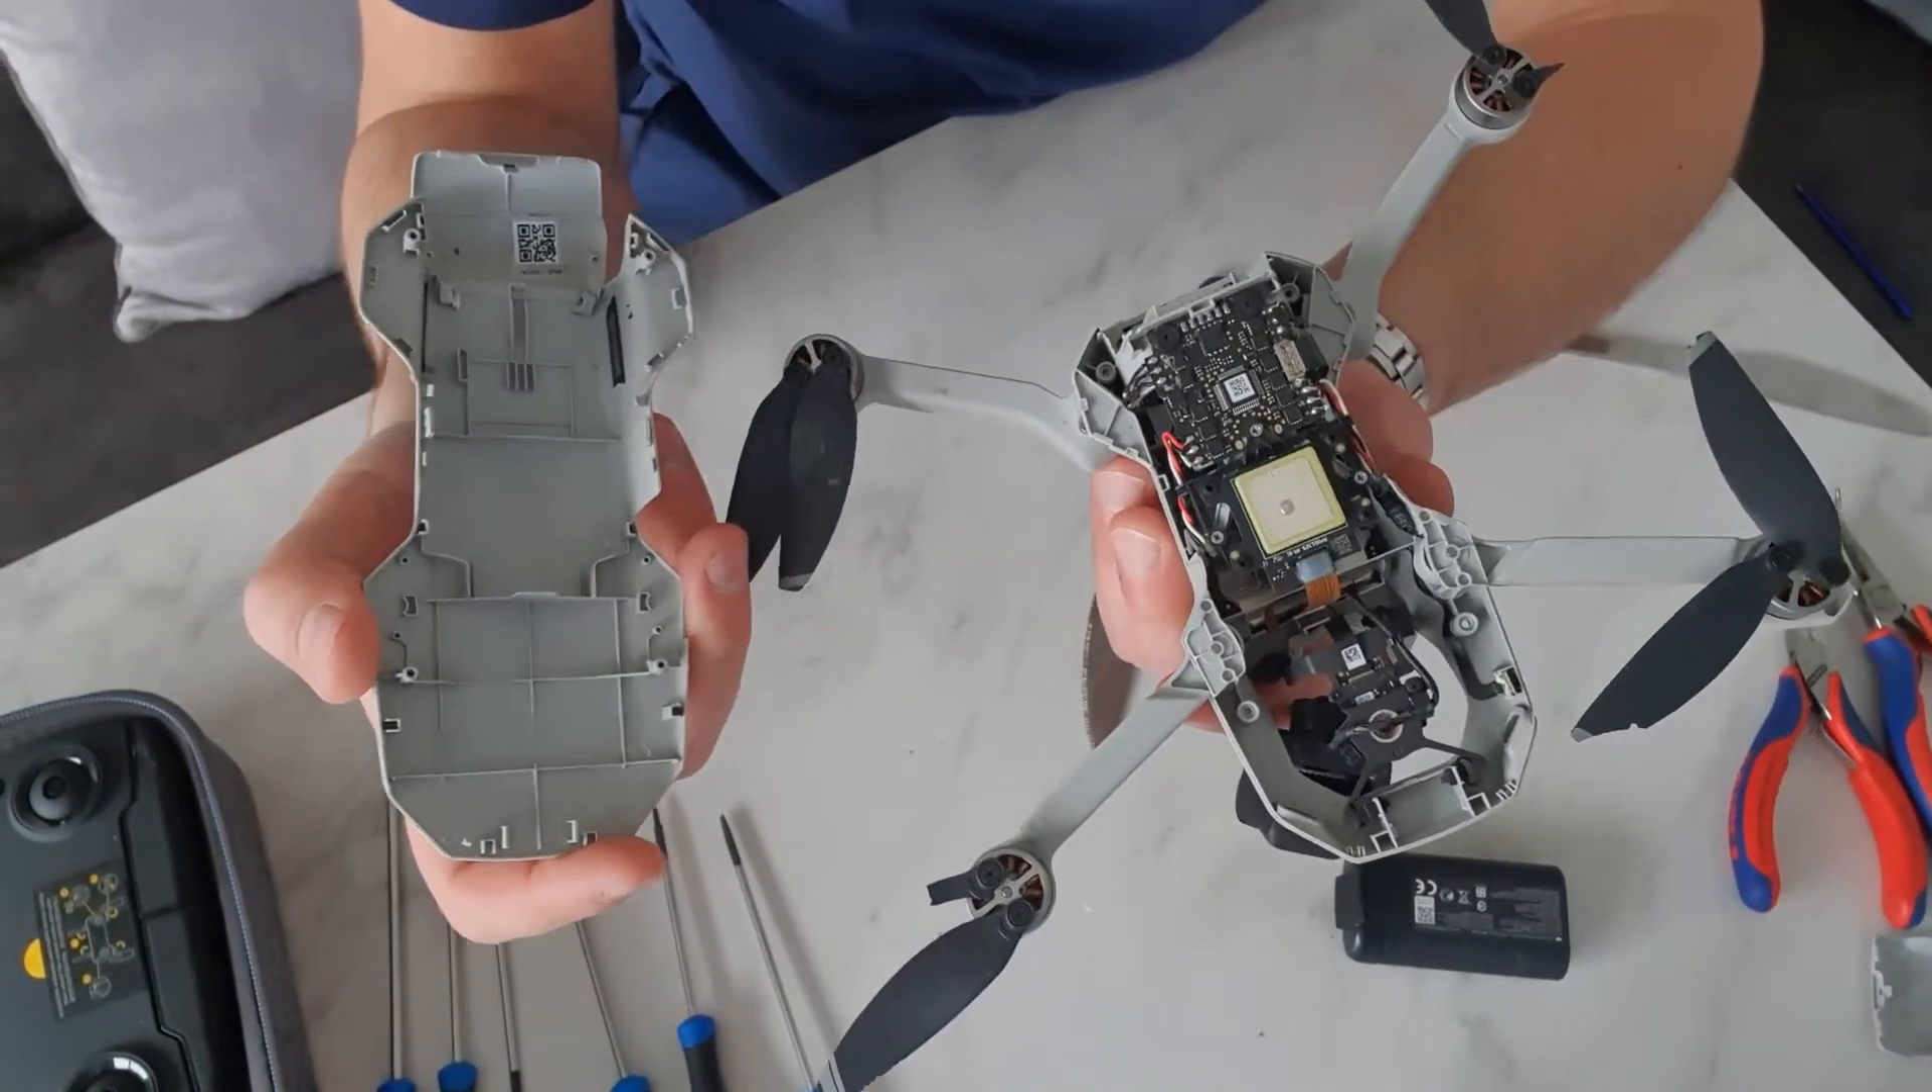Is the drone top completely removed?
Yes.